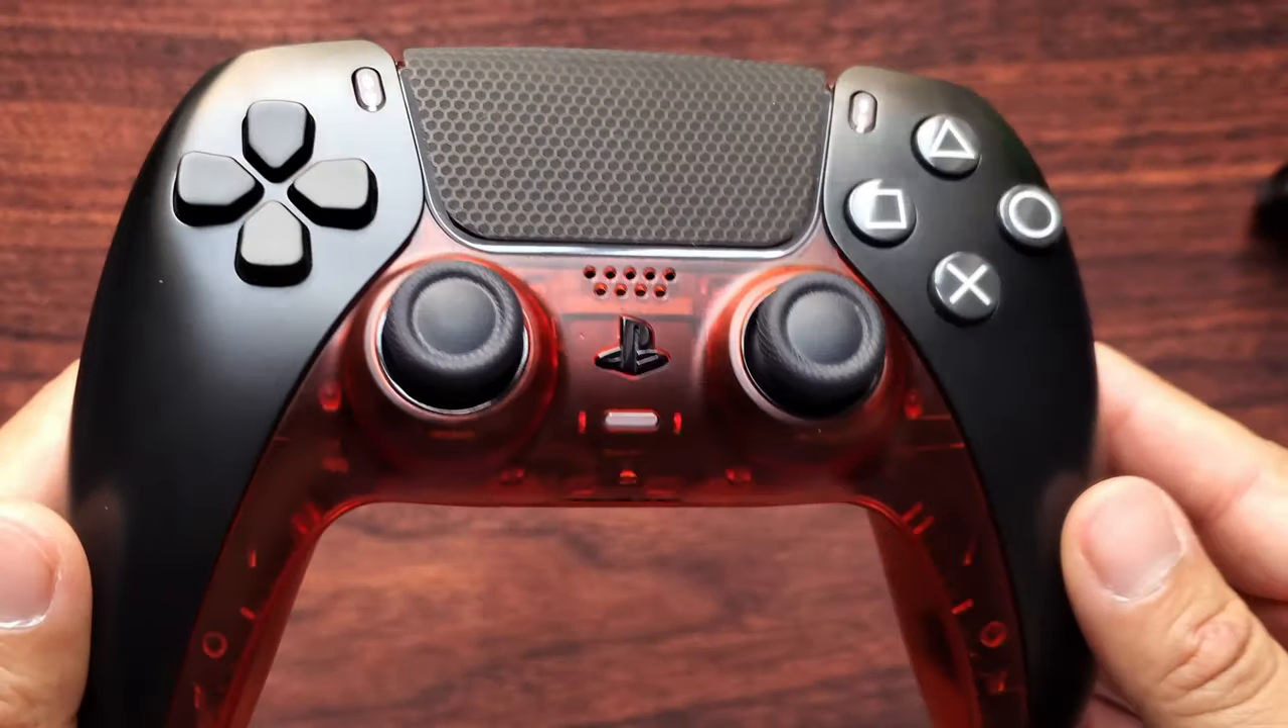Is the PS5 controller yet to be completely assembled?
No.